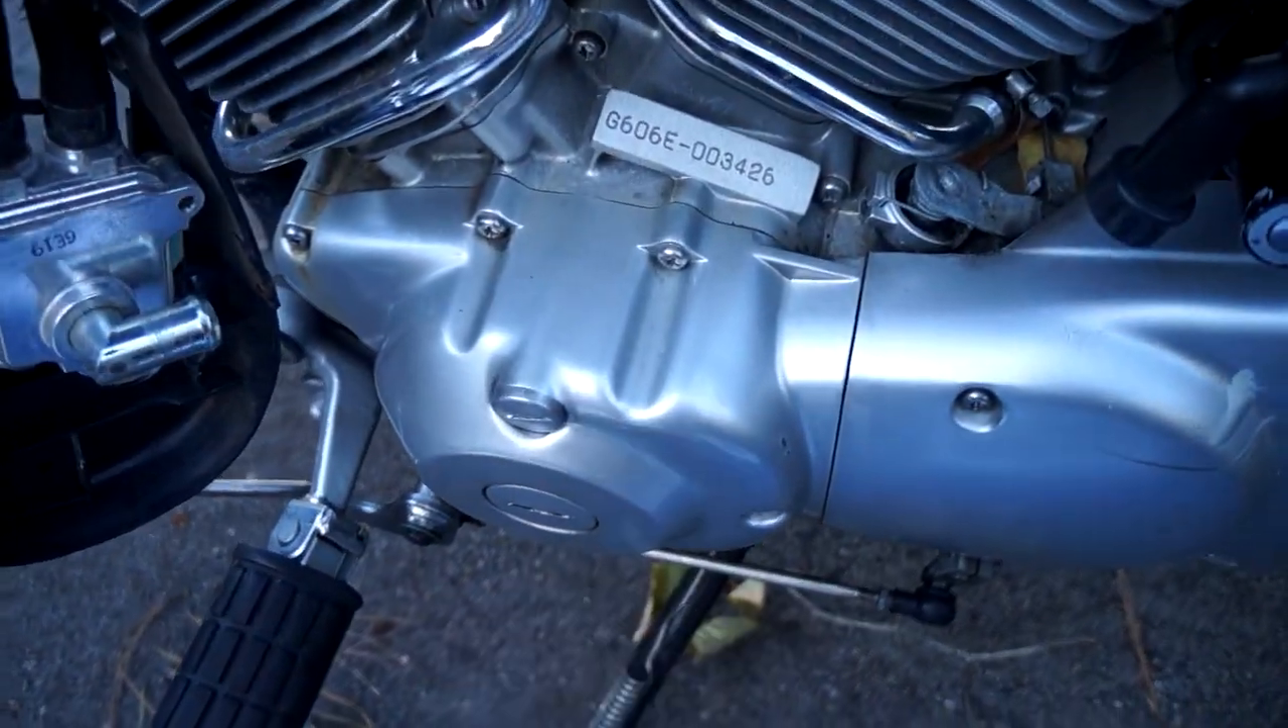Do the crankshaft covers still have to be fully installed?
No.